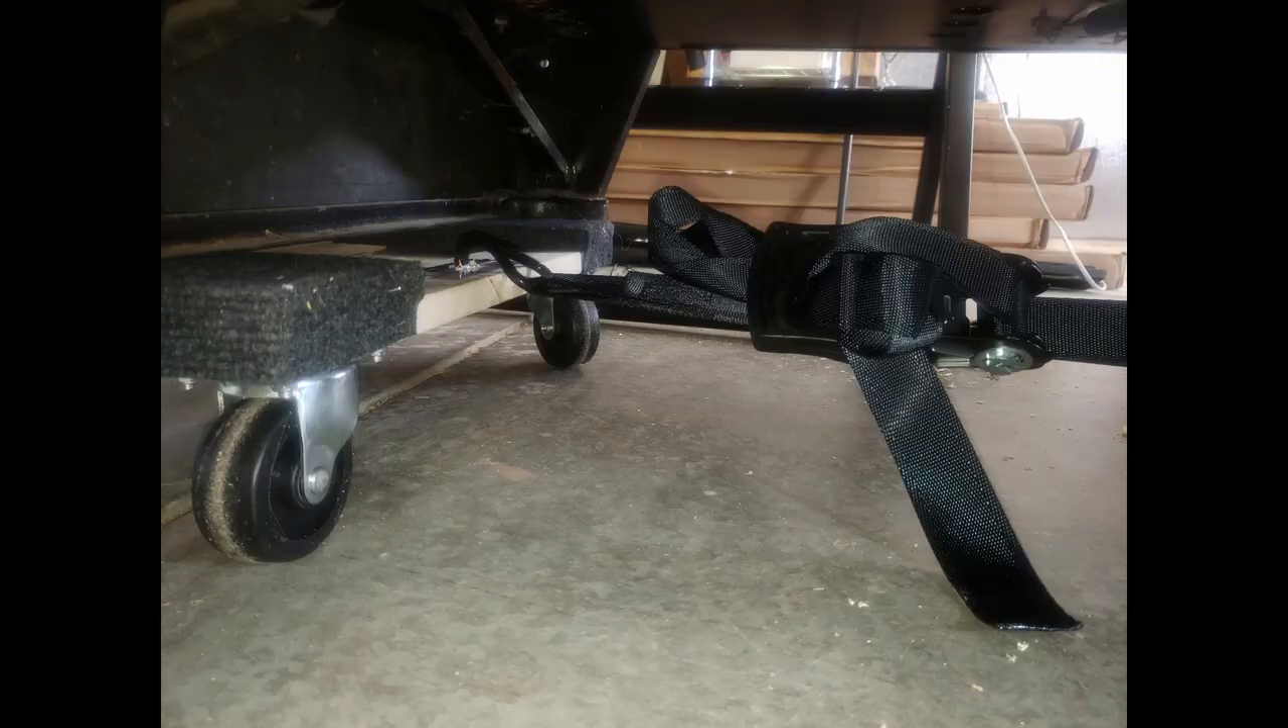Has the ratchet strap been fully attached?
Yes.